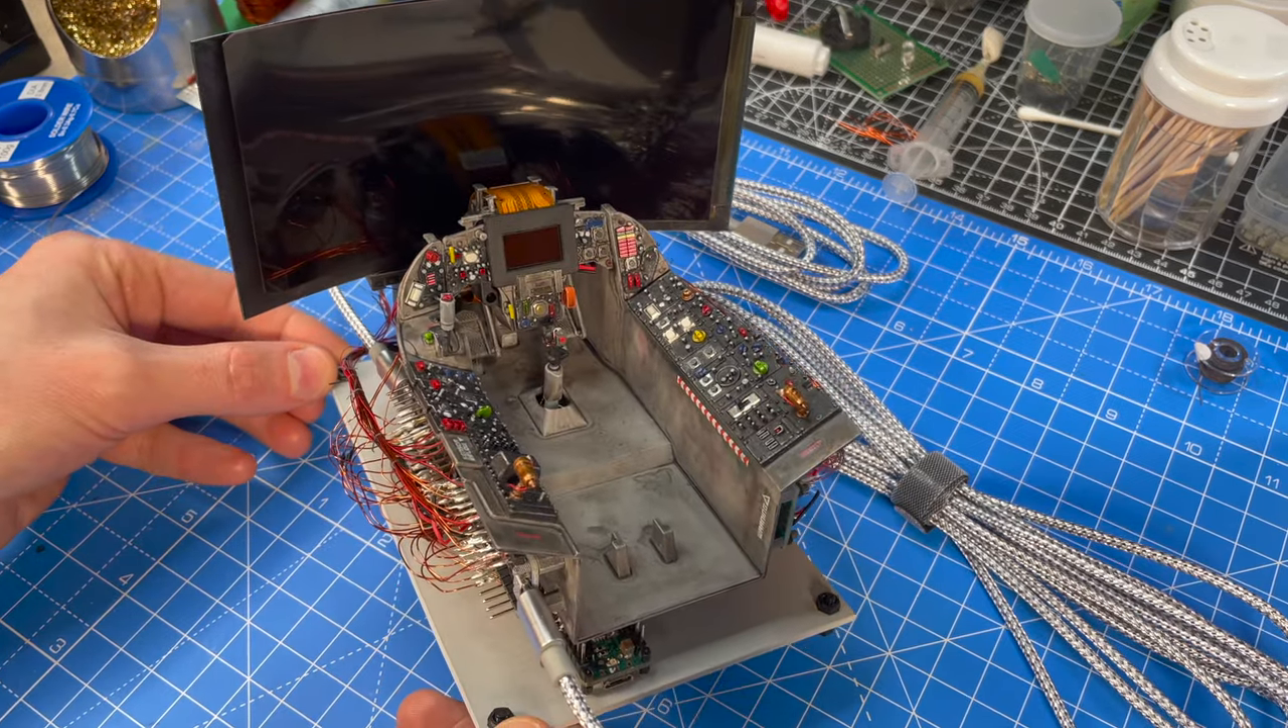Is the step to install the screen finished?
Yes.